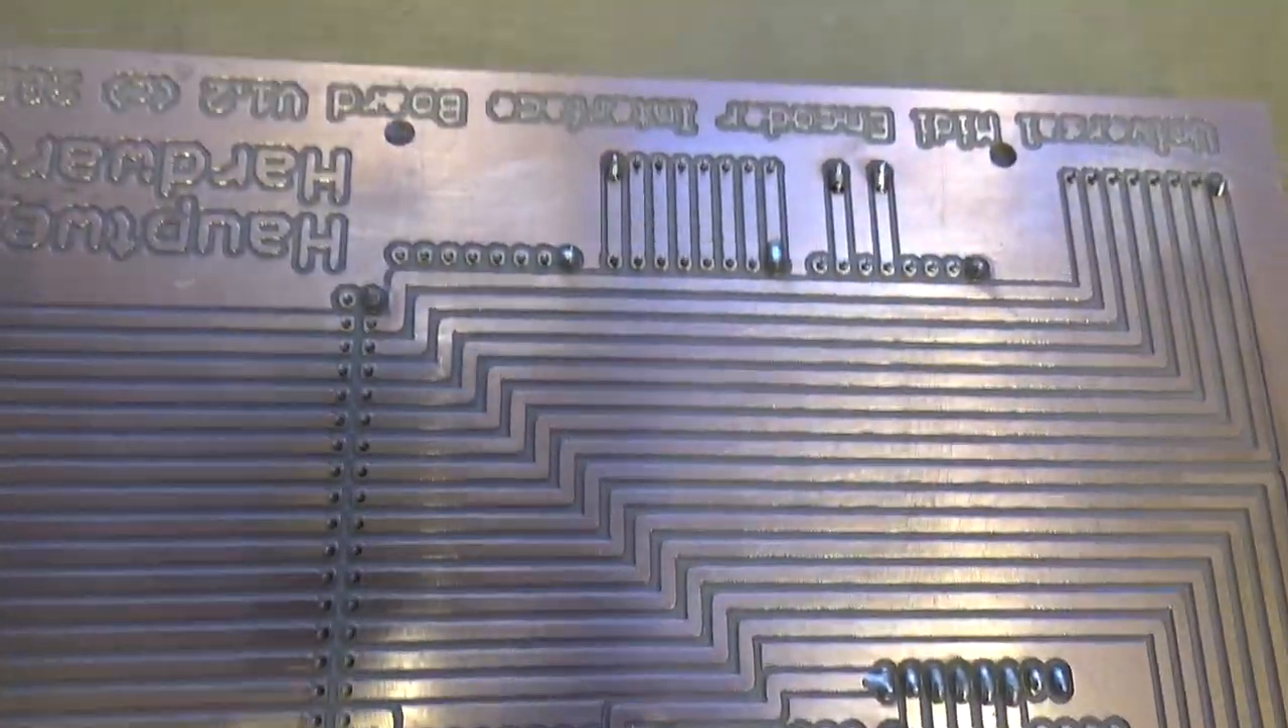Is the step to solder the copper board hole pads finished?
No.